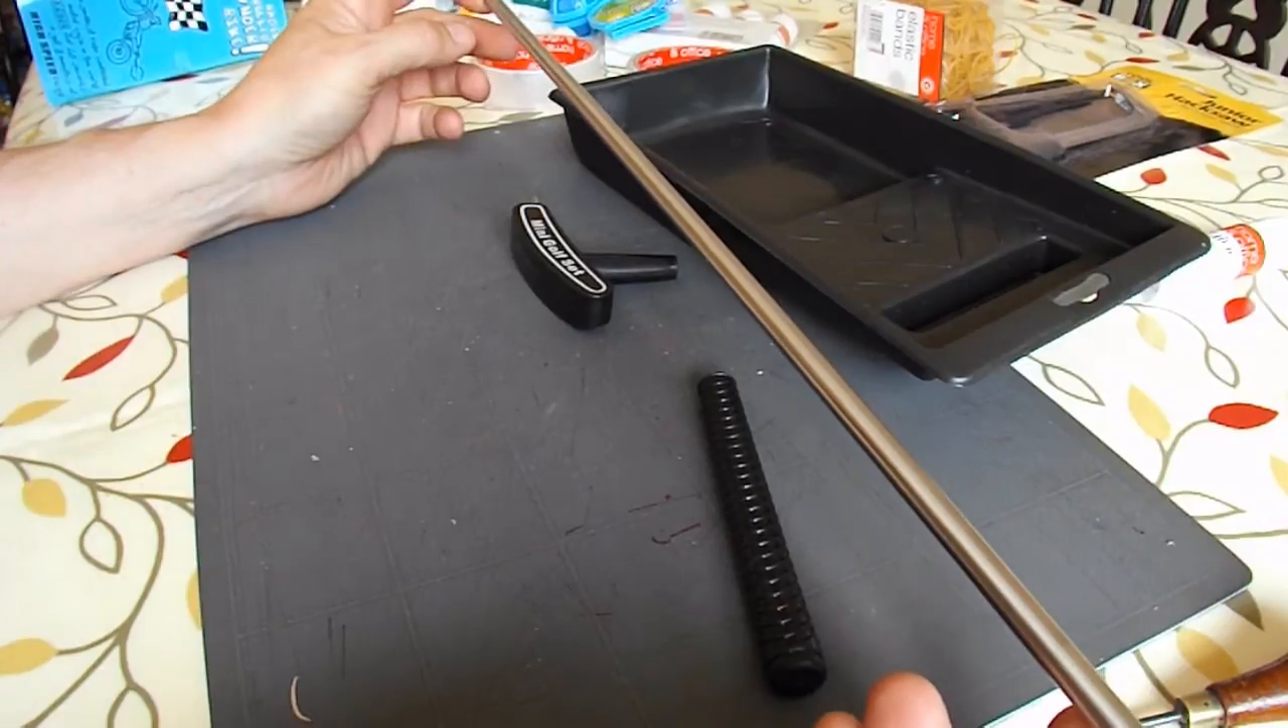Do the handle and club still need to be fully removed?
No.